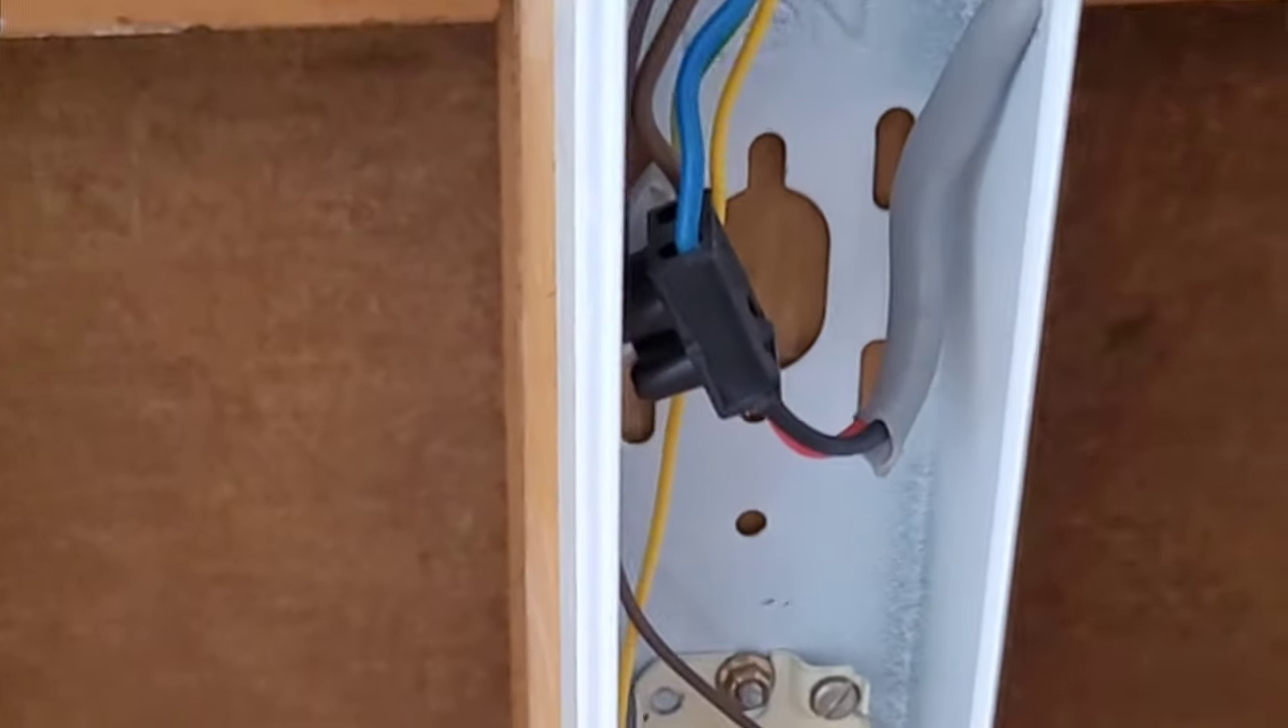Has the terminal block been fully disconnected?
No.